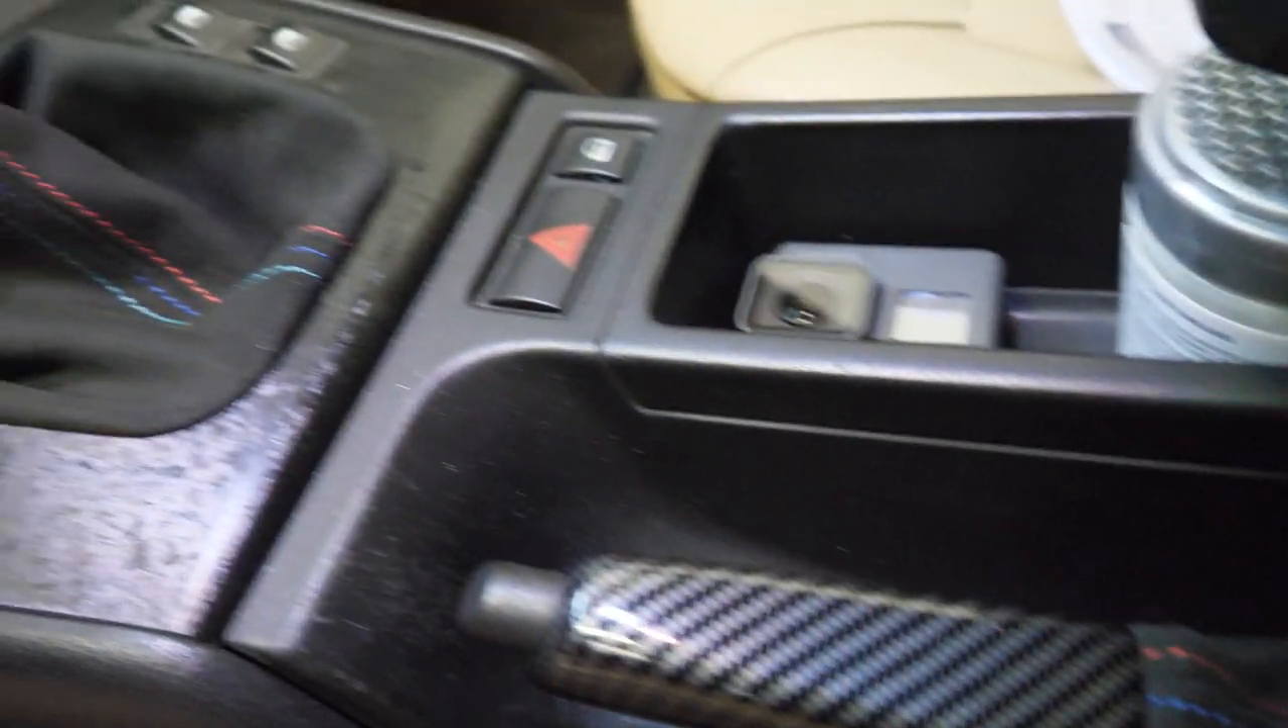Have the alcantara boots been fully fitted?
Yes.